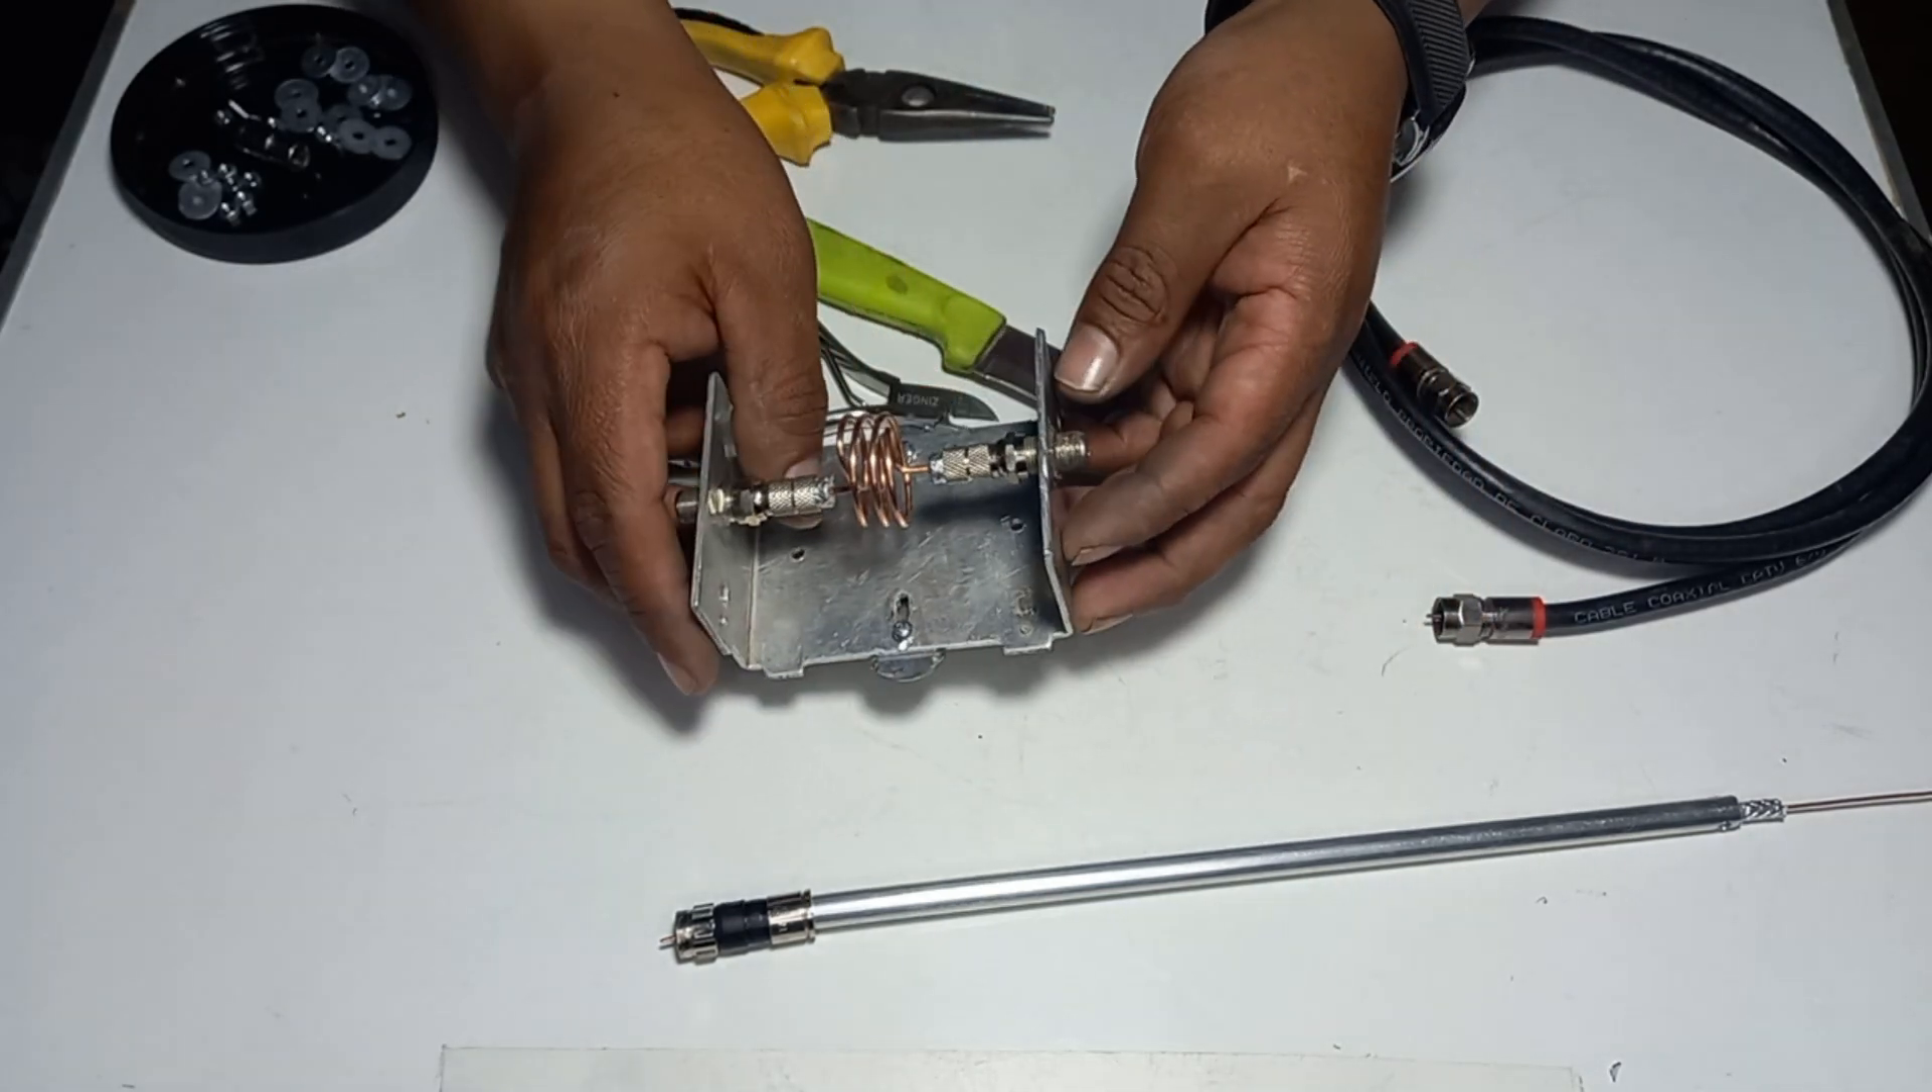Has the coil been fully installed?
Yes.